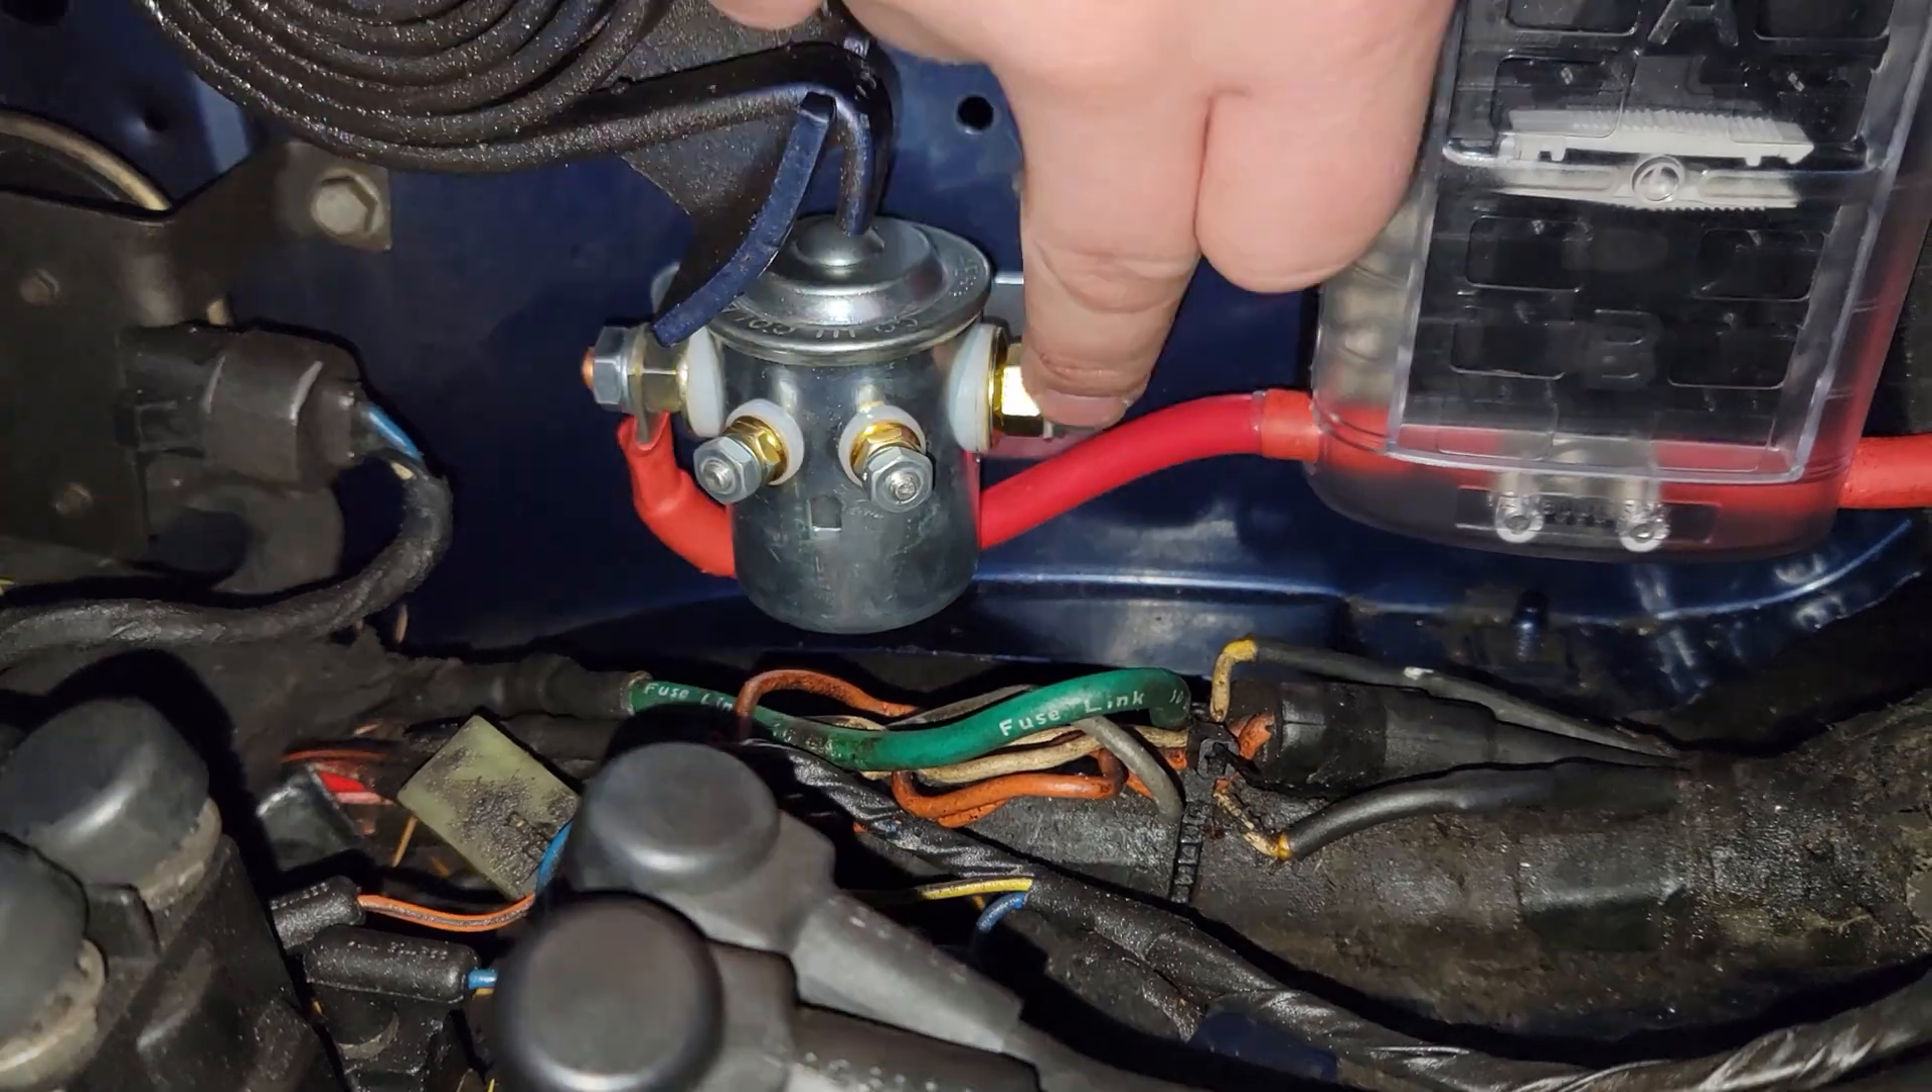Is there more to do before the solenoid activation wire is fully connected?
Yes.